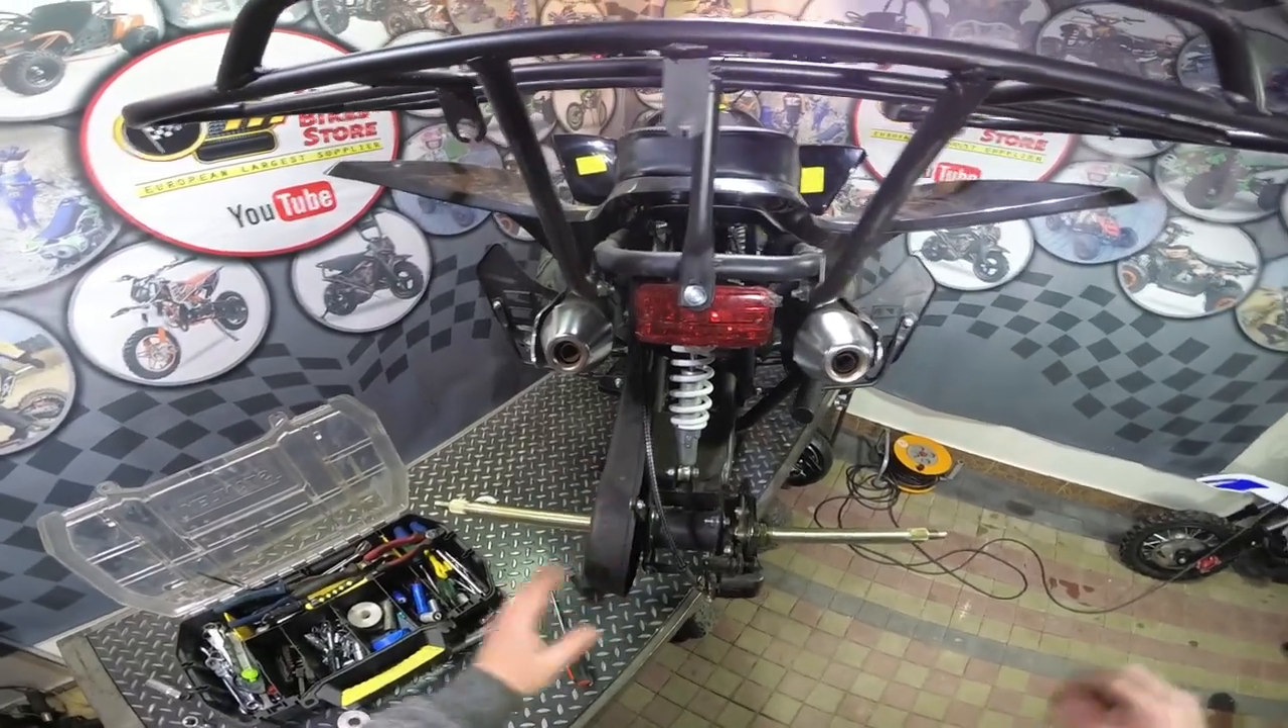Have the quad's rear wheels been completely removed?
Yes.